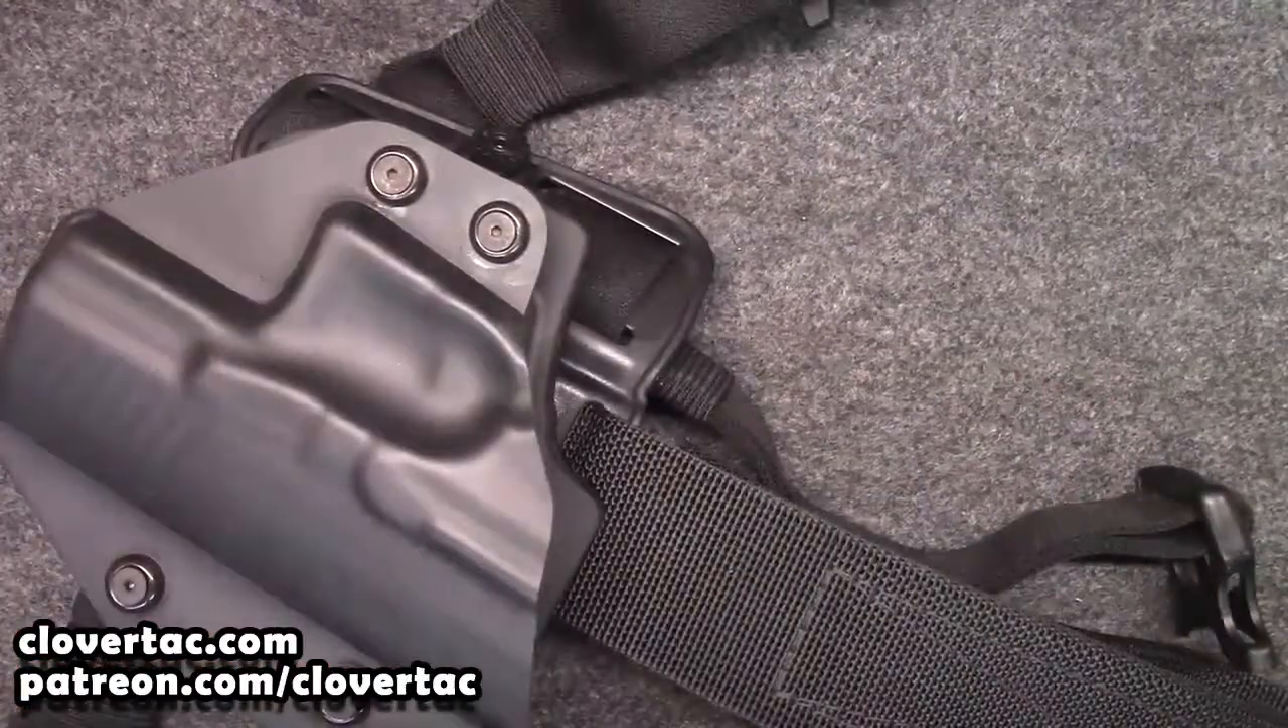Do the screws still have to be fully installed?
No.